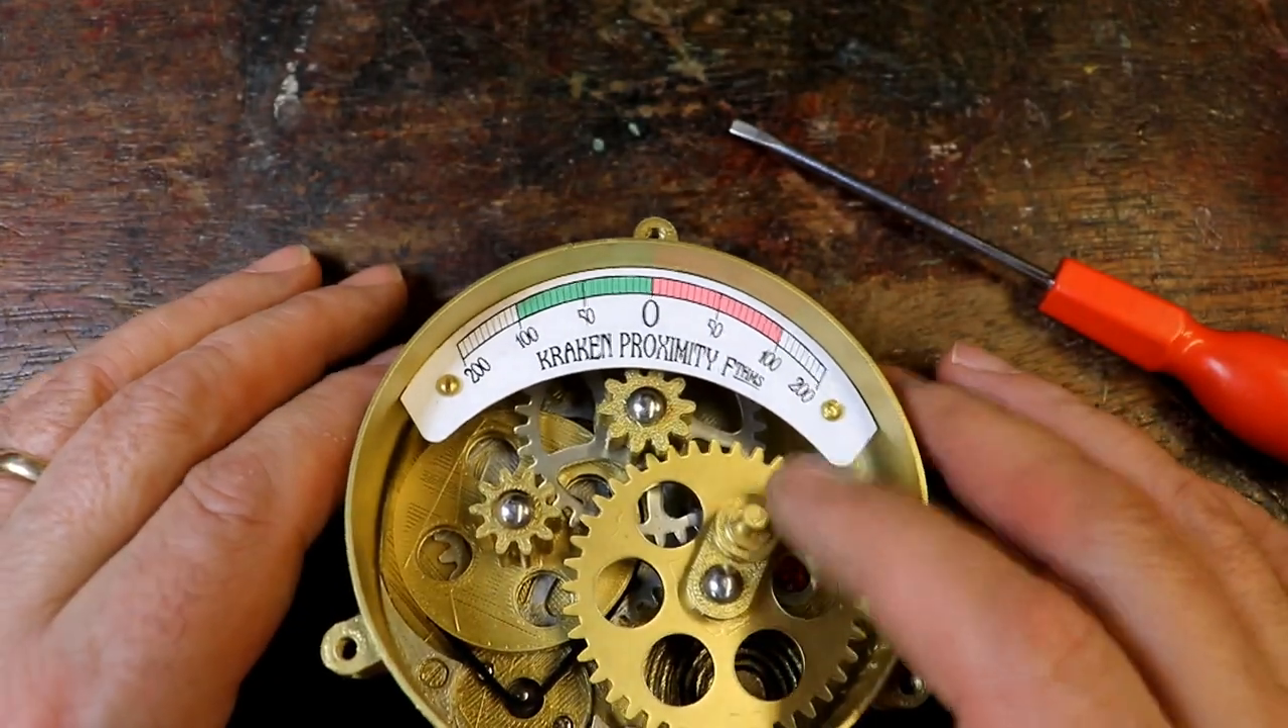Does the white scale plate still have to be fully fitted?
No.